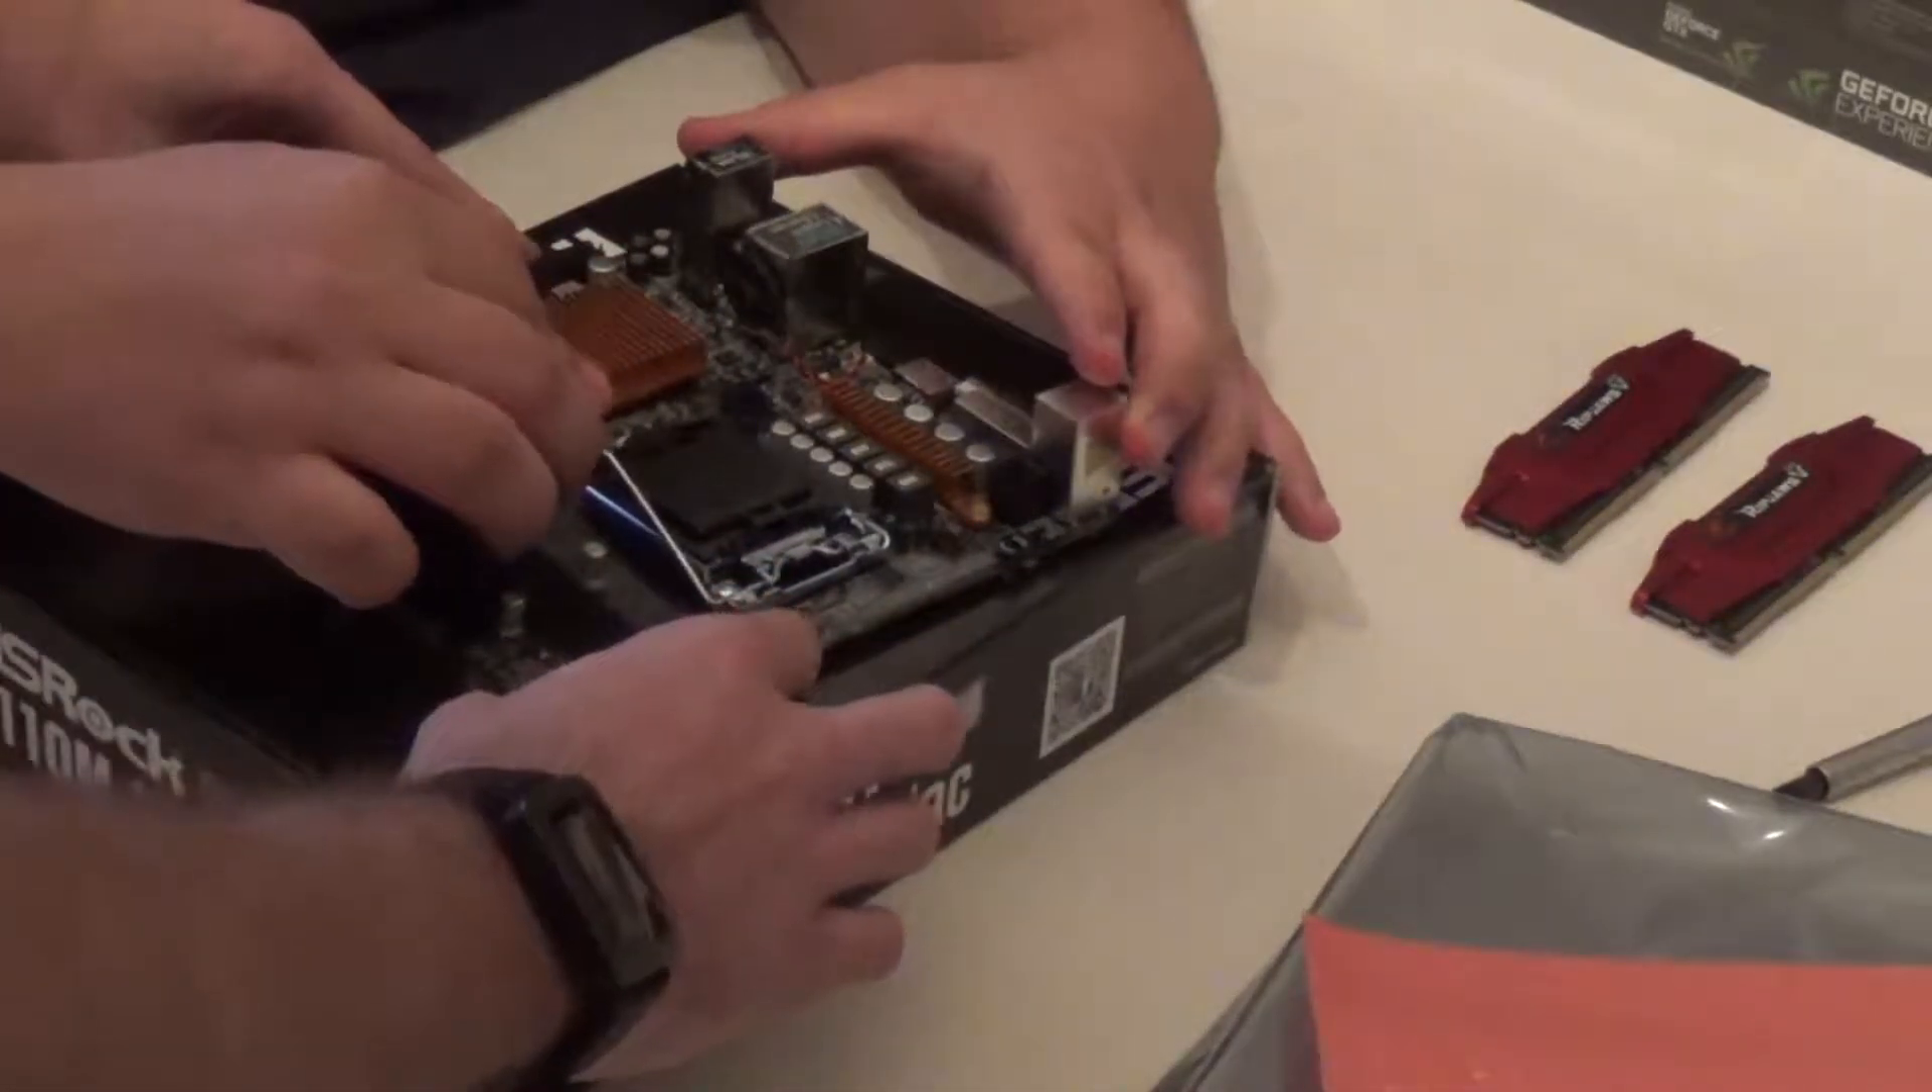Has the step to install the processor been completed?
No.